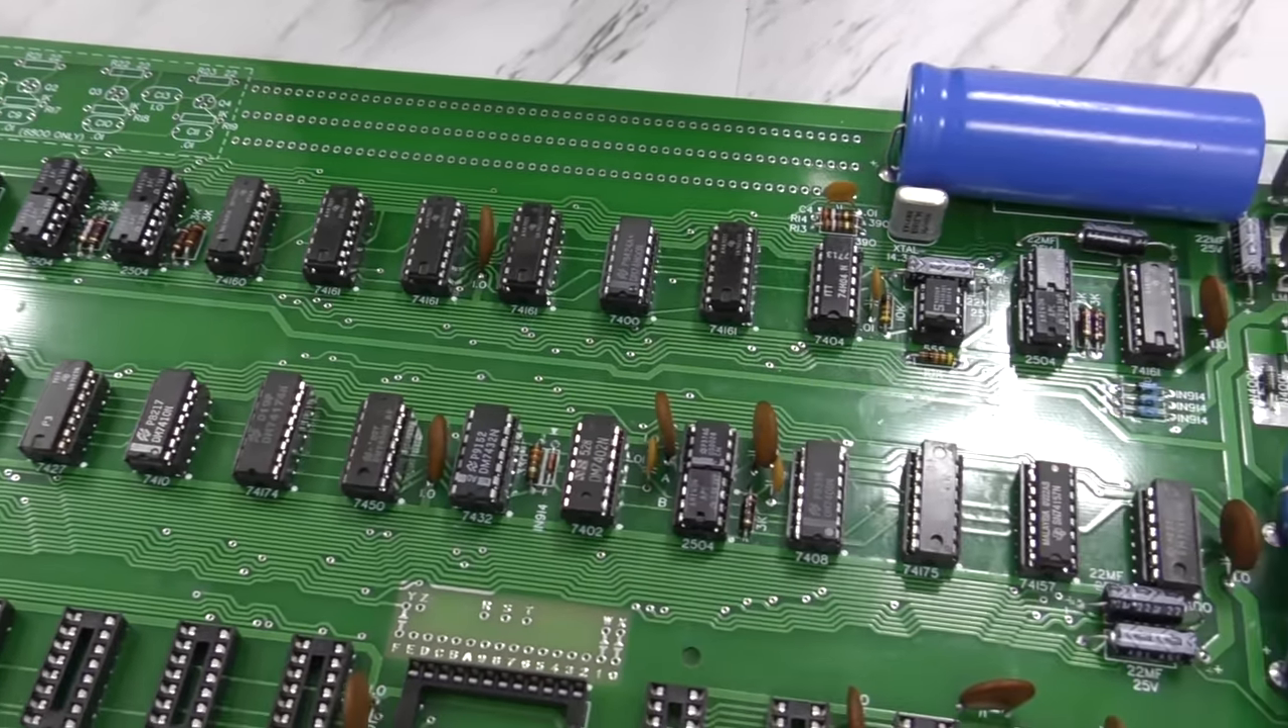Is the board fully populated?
No.